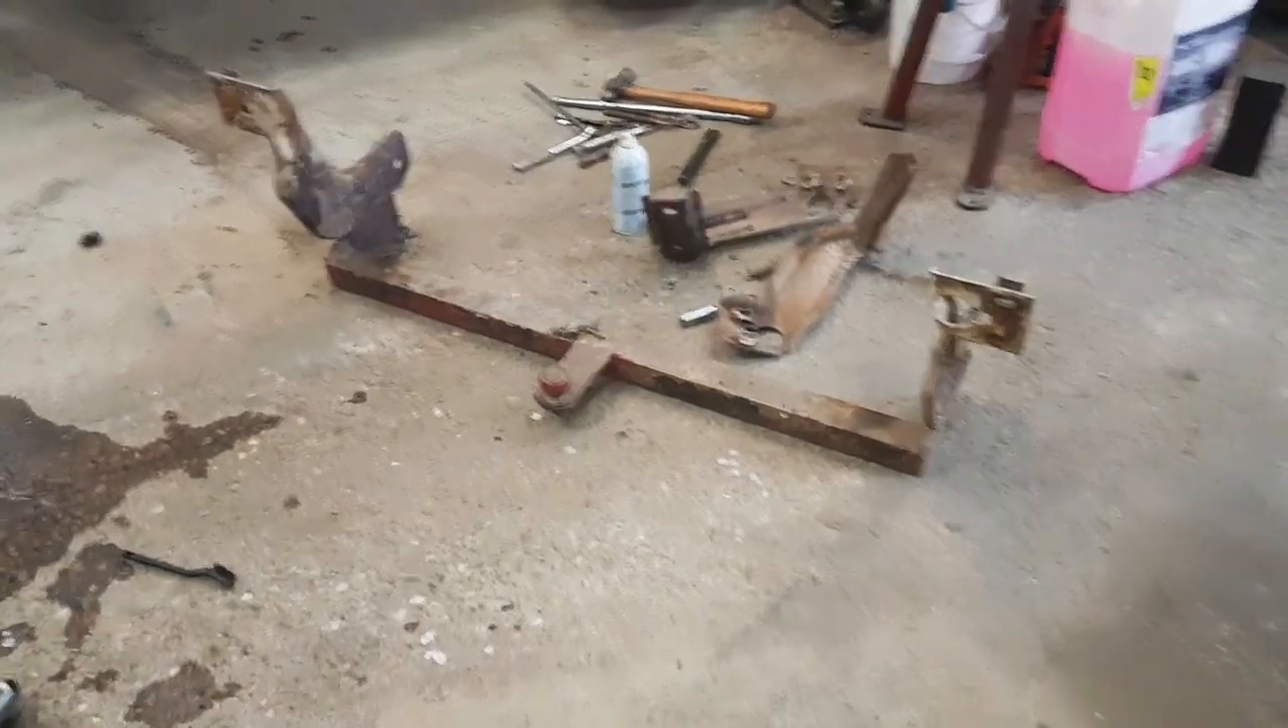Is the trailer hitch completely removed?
Yes.